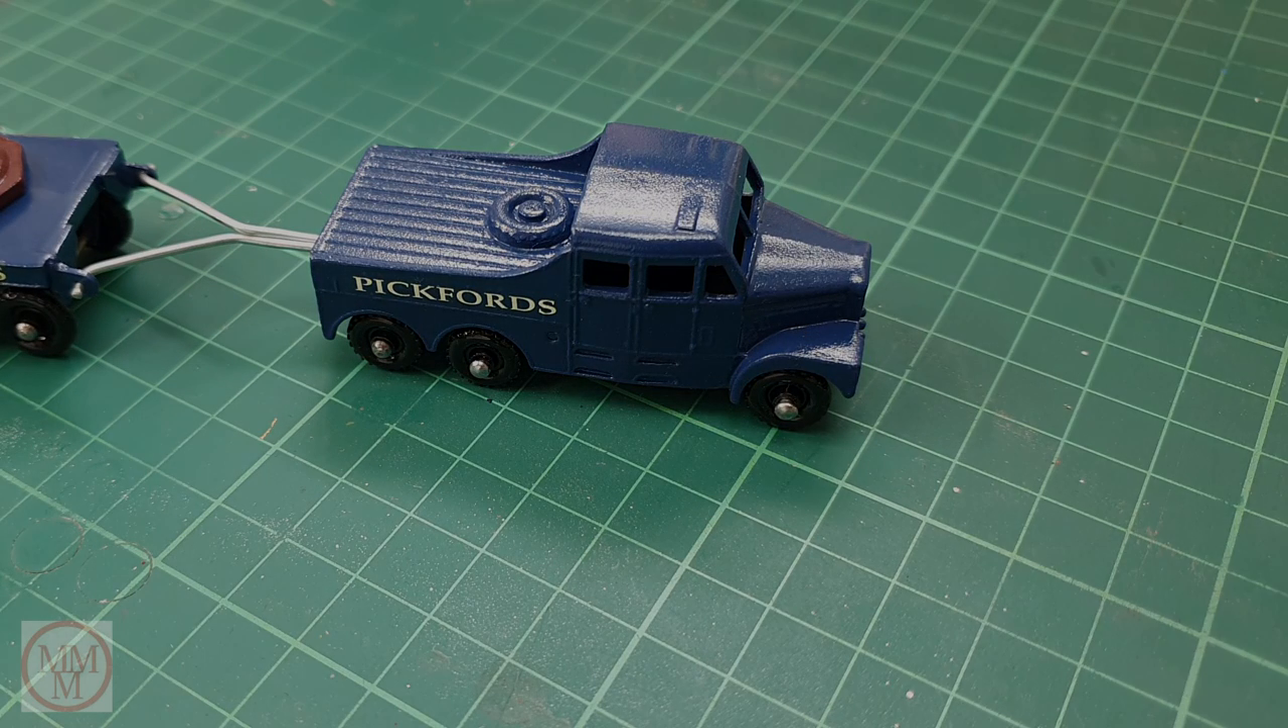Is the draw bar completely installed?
Yes.